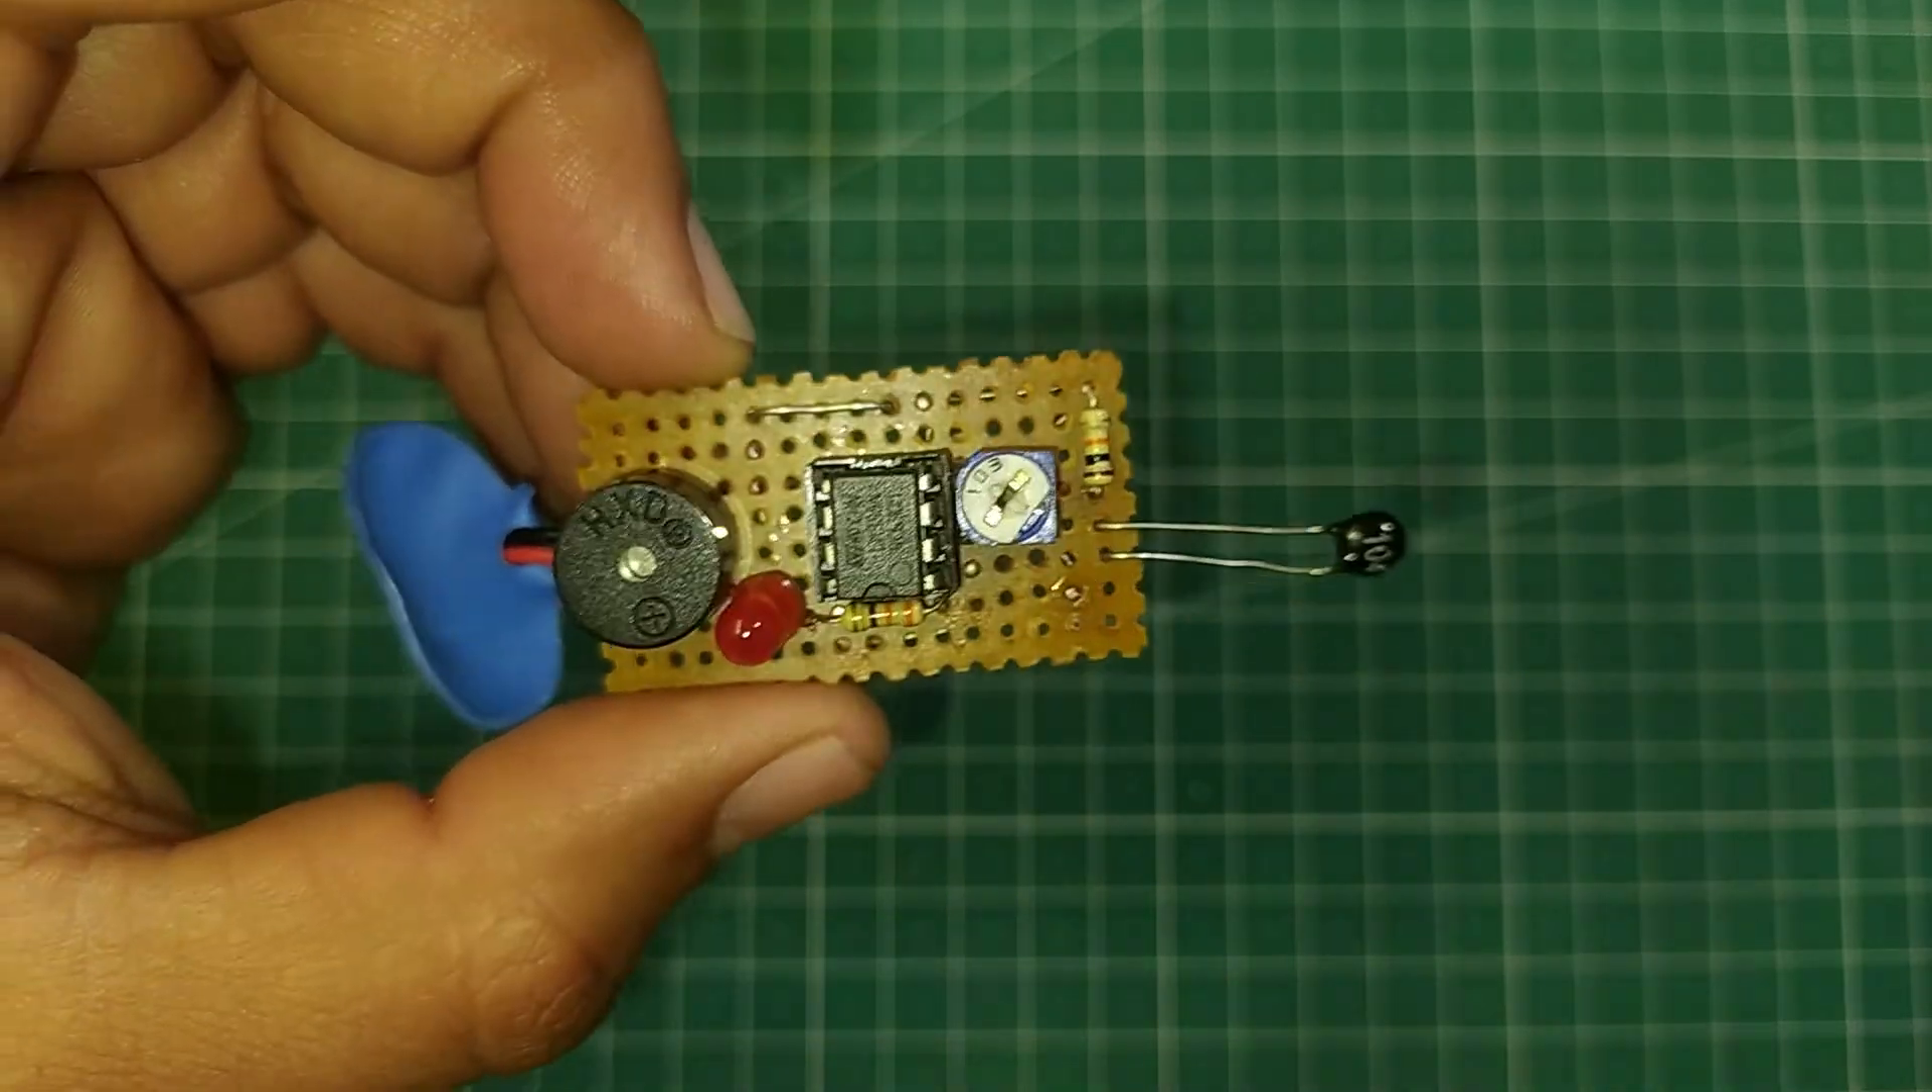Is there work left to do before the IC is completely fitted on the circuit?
No.